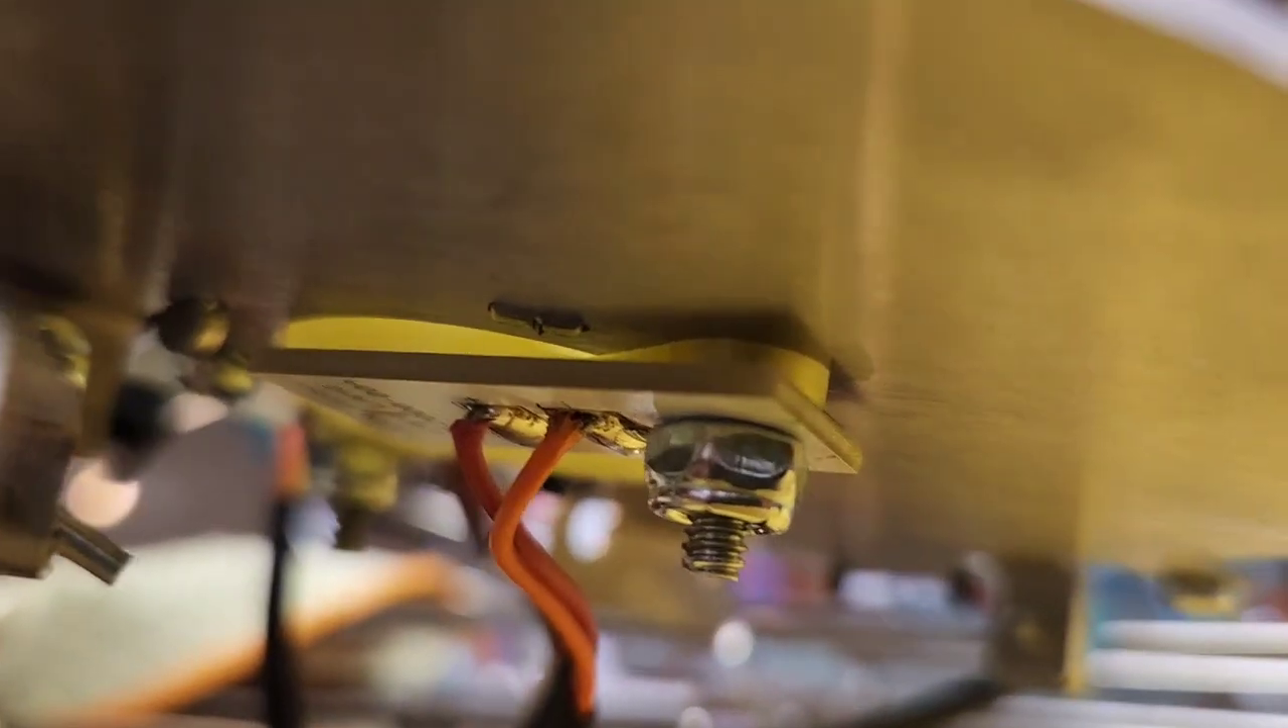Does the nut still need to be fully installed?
No.